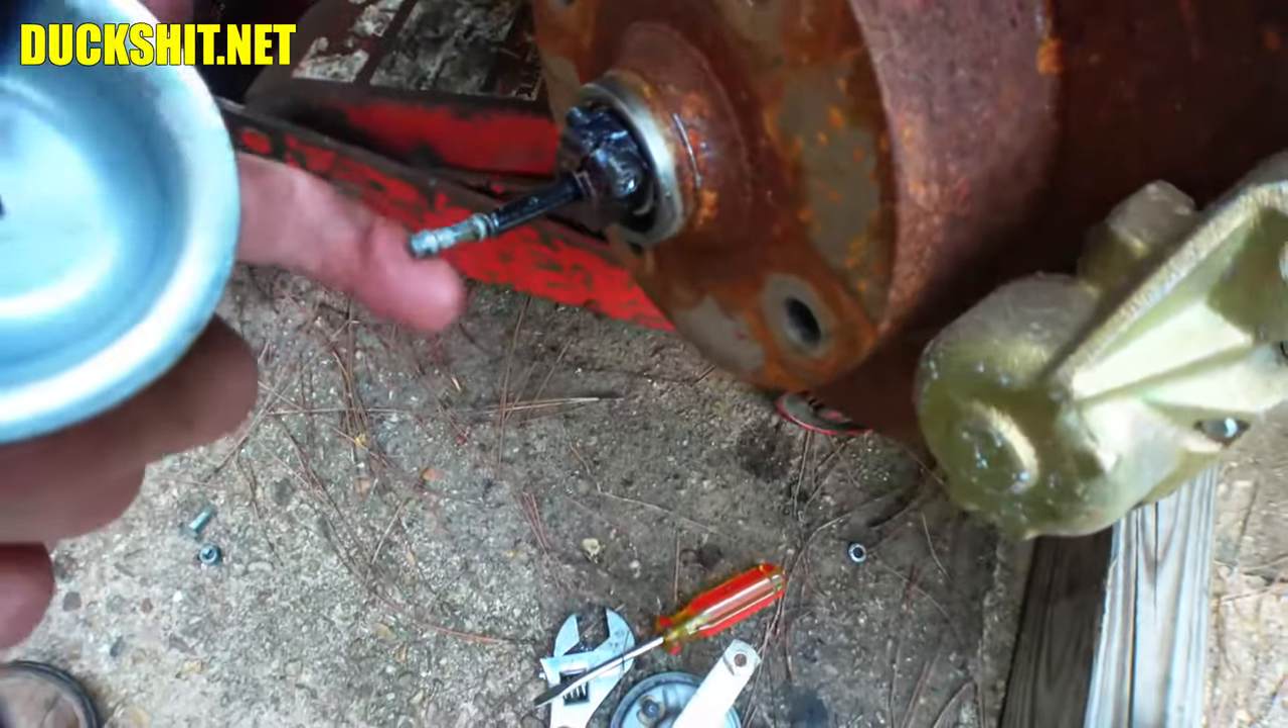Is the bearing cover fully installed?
No.